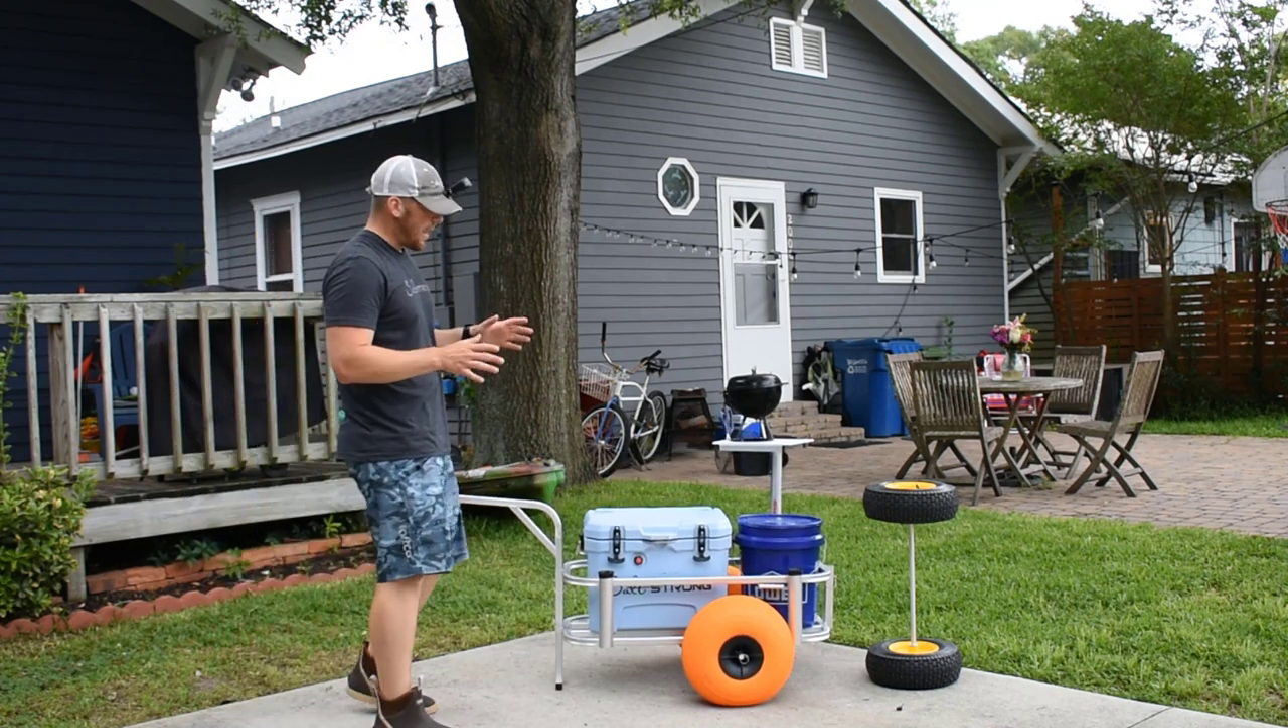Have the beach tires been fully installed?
Yes.